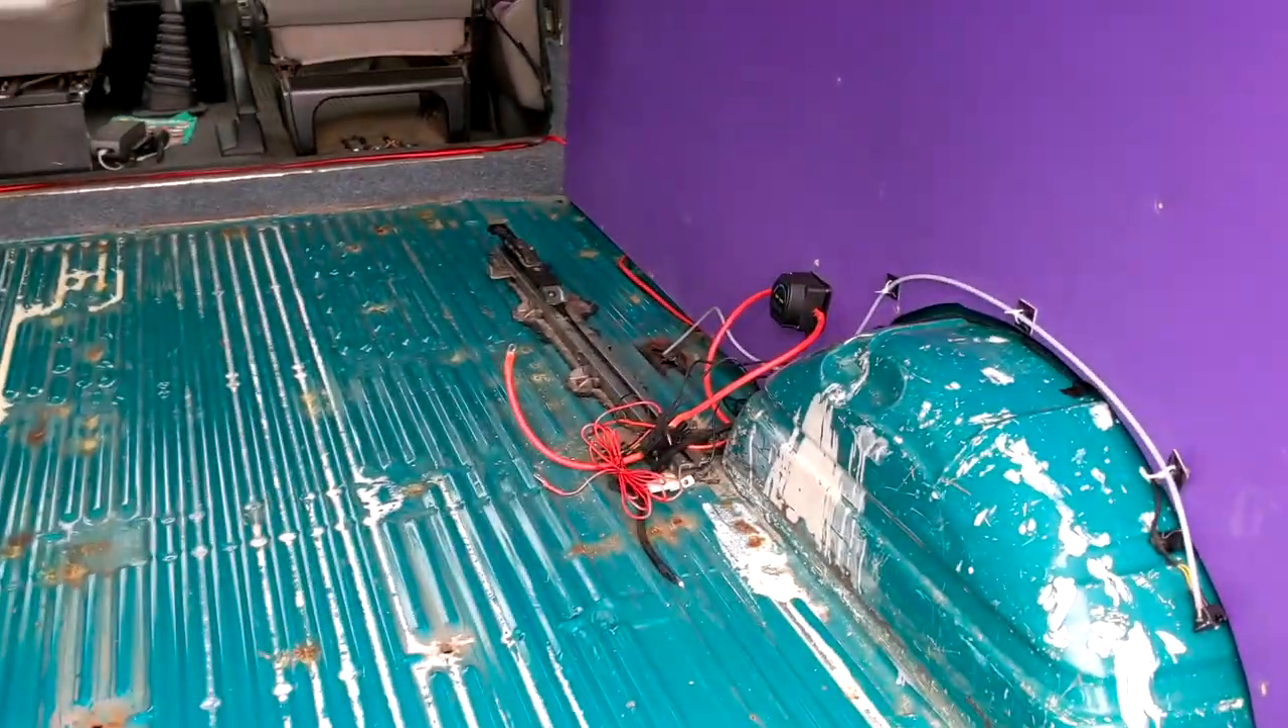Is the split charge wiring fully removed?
No.